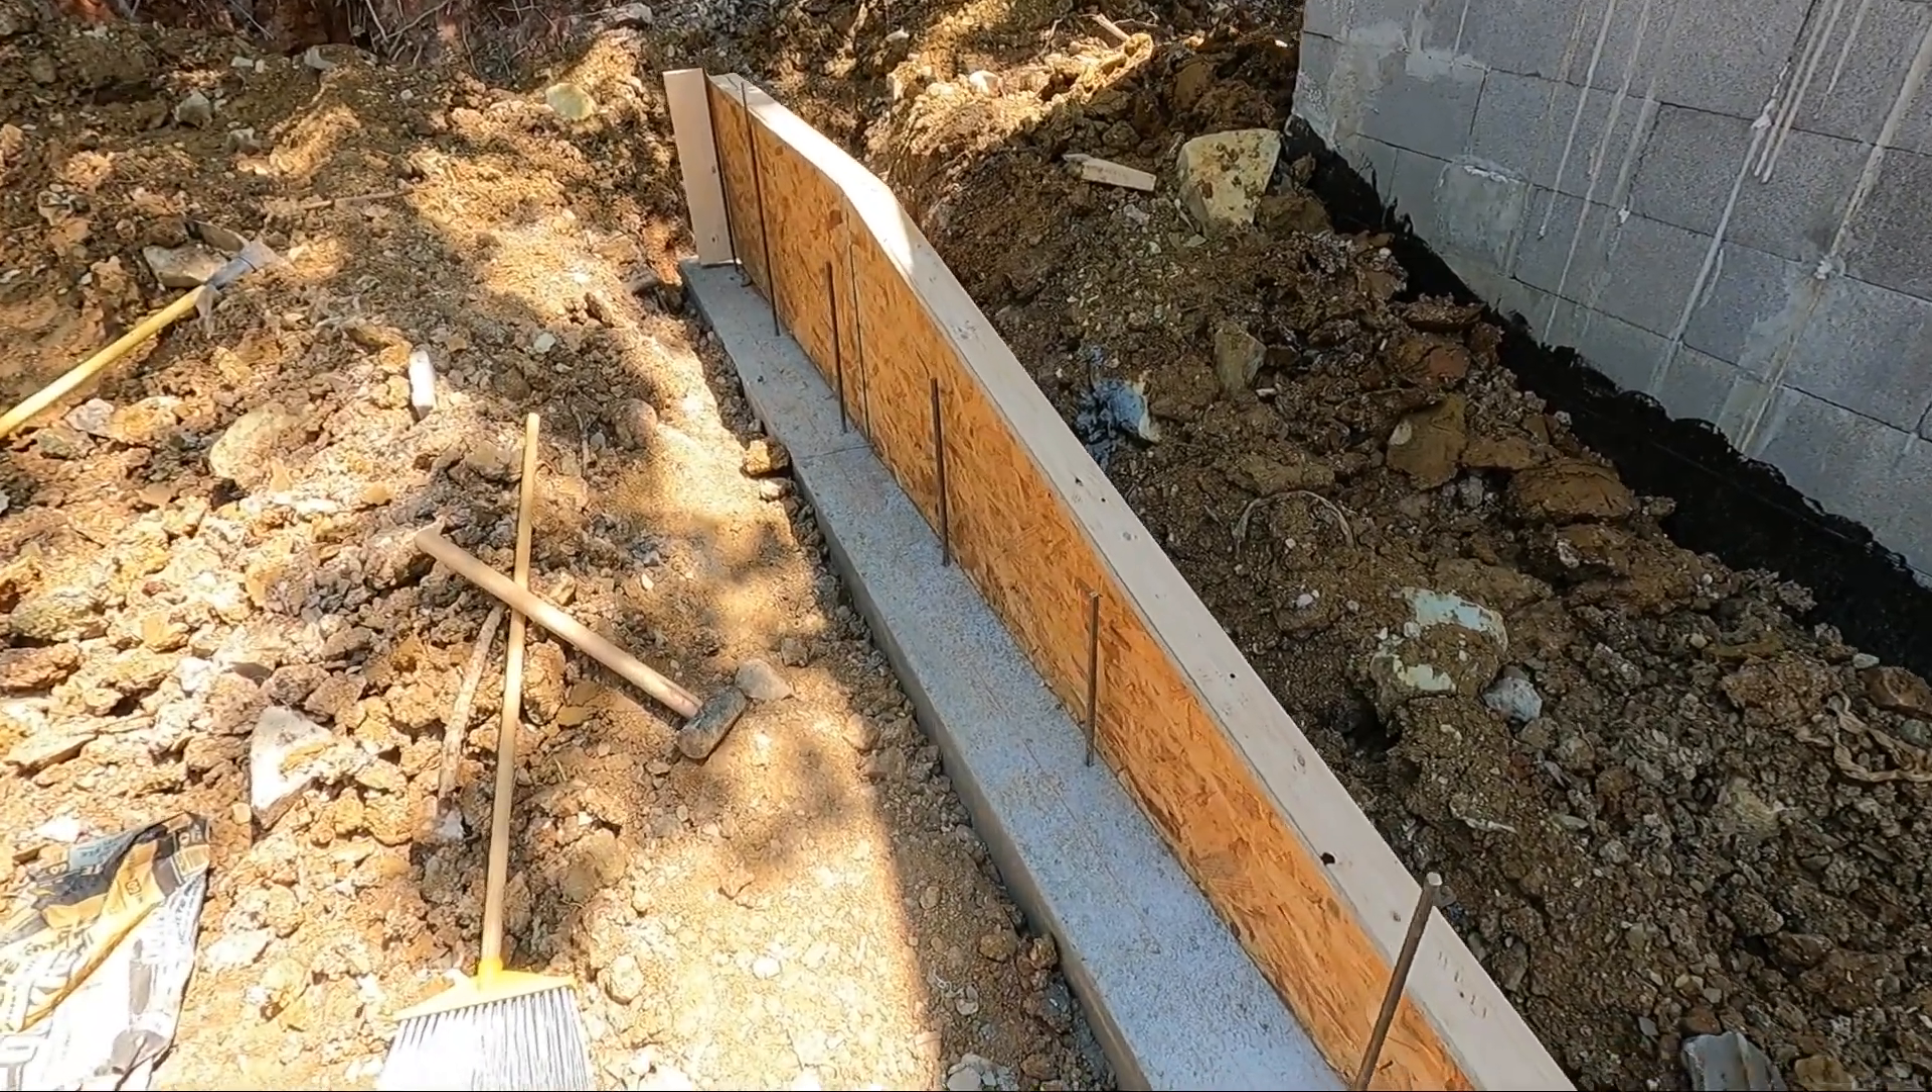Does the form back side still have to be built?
No.